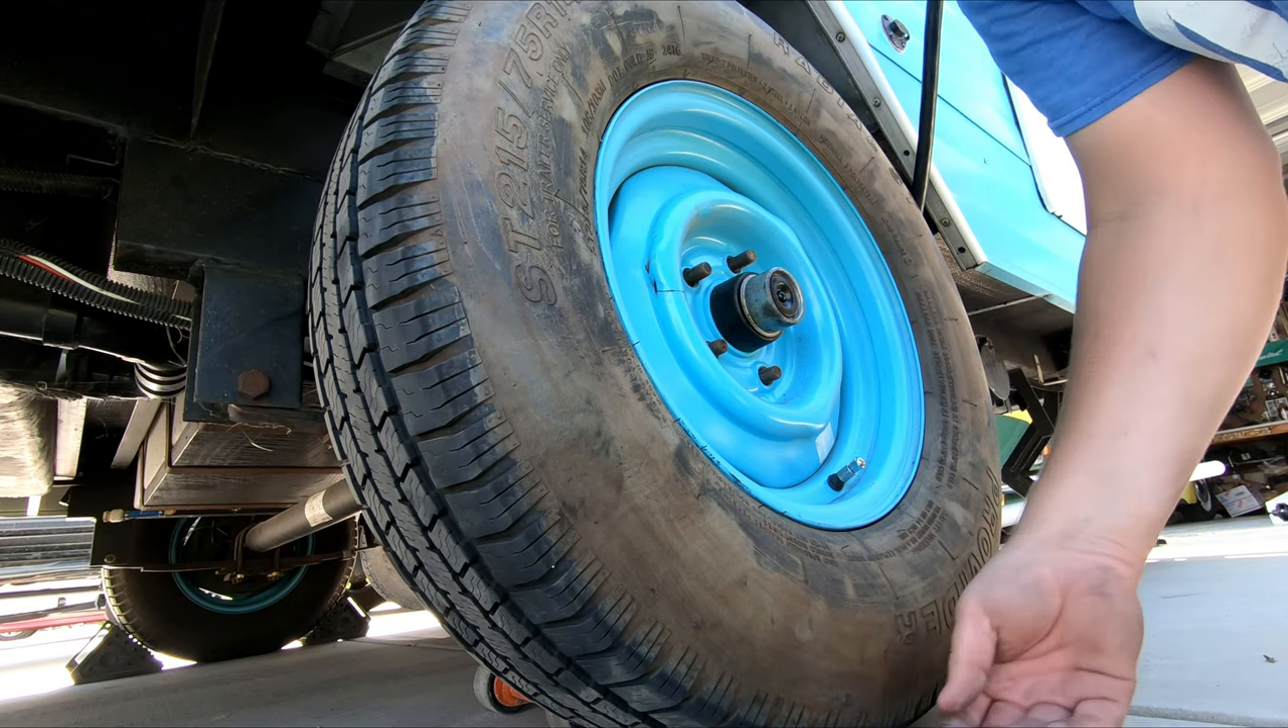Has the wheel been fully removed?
No.